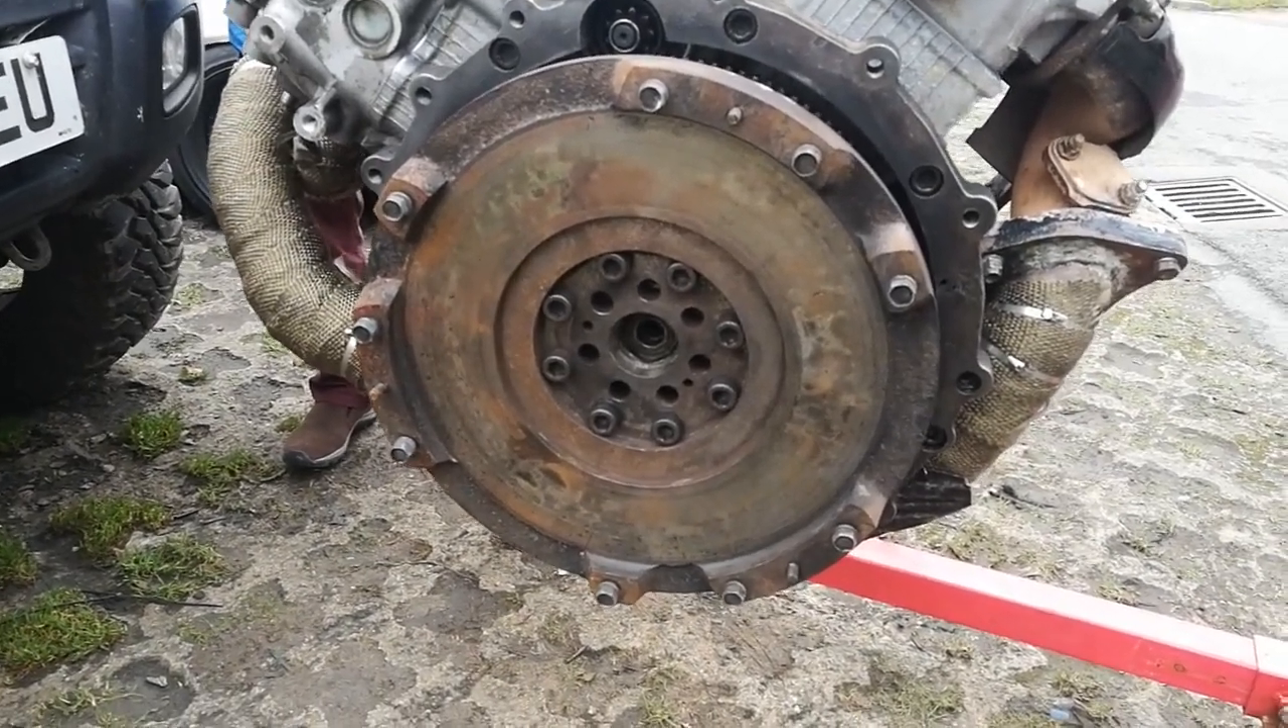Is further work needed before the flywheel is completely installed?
No.